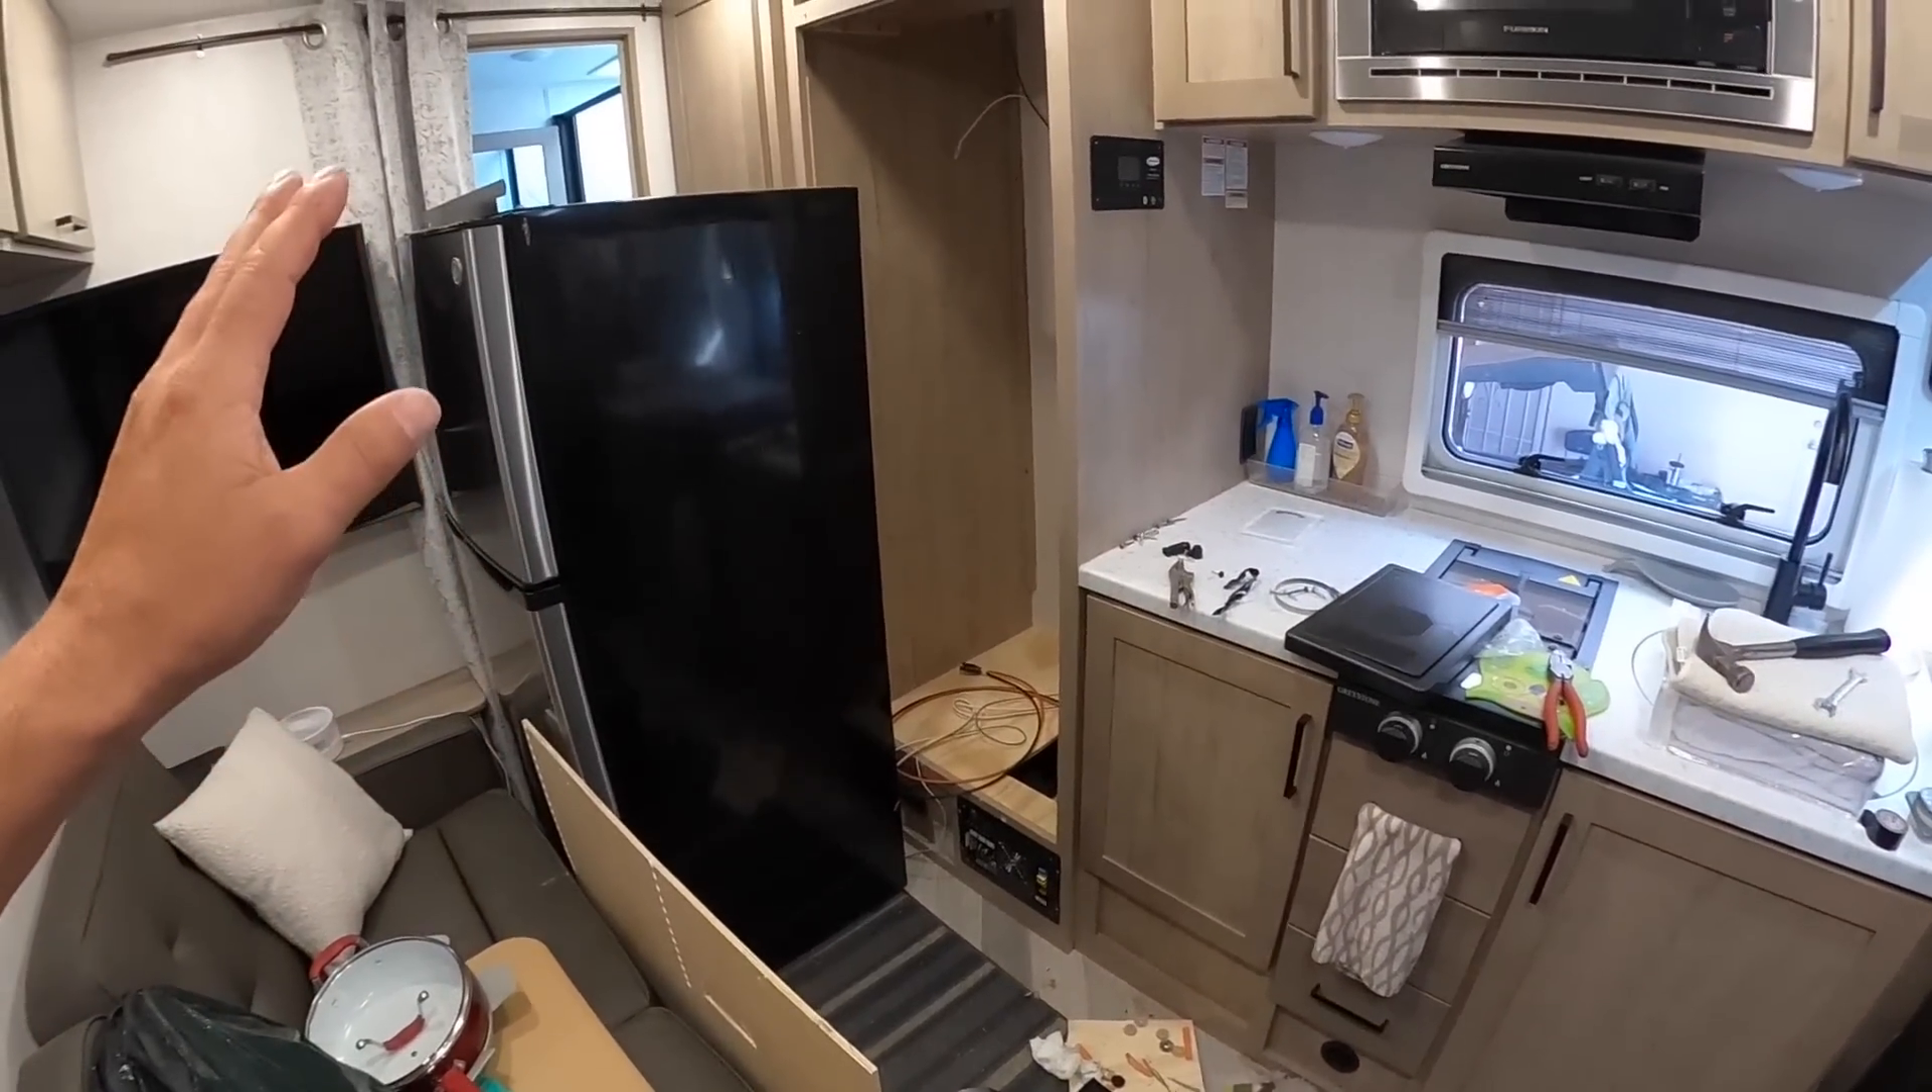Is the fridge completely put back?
No.